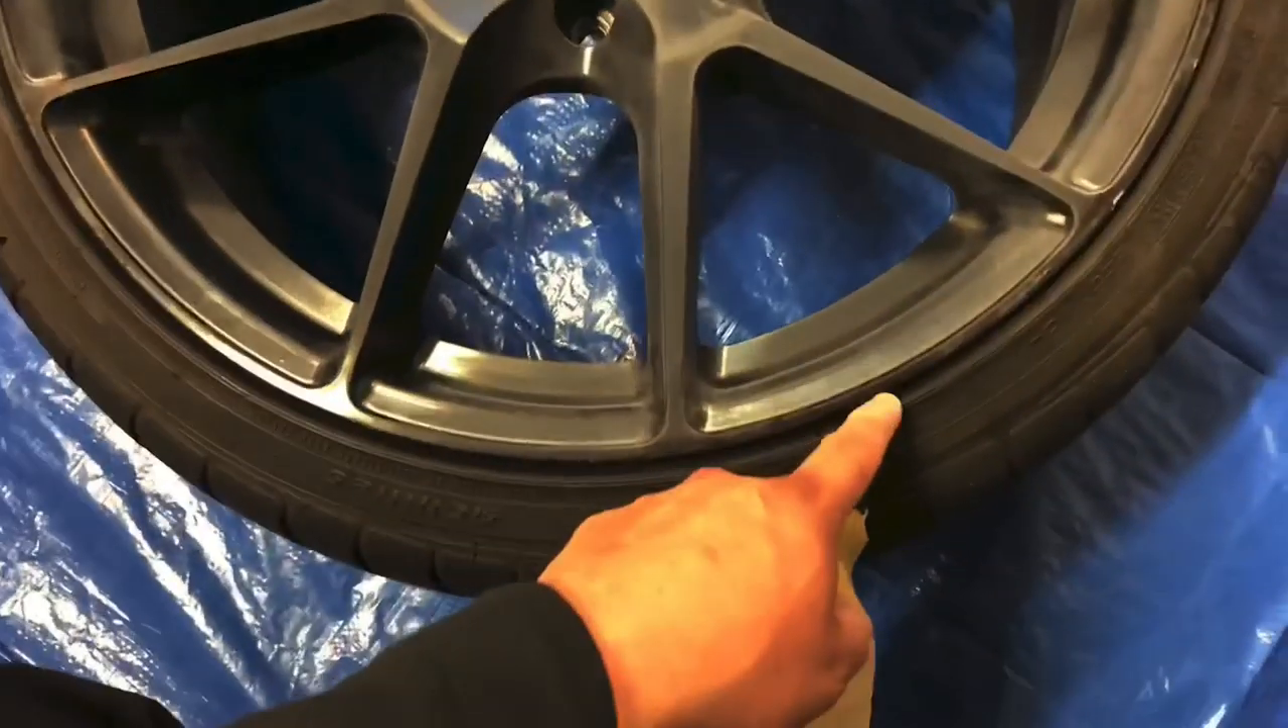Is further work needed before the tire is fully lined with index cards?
Yes.